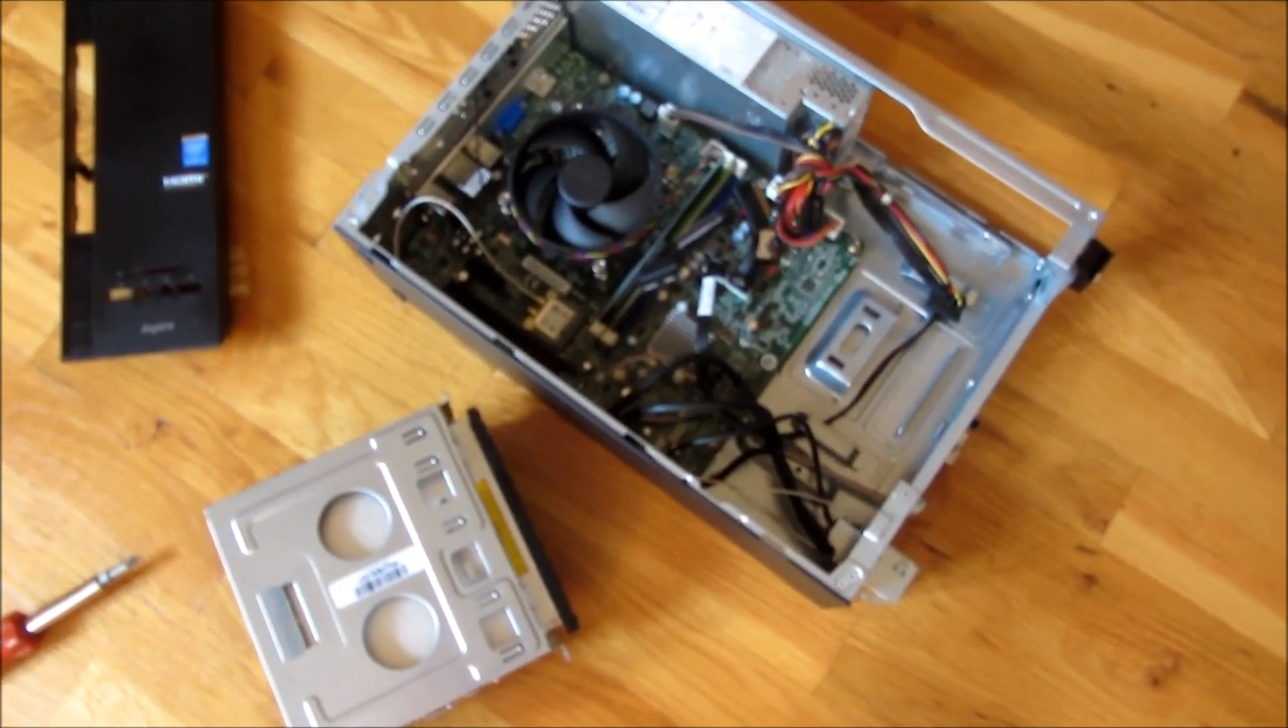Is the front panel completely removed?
Yes.